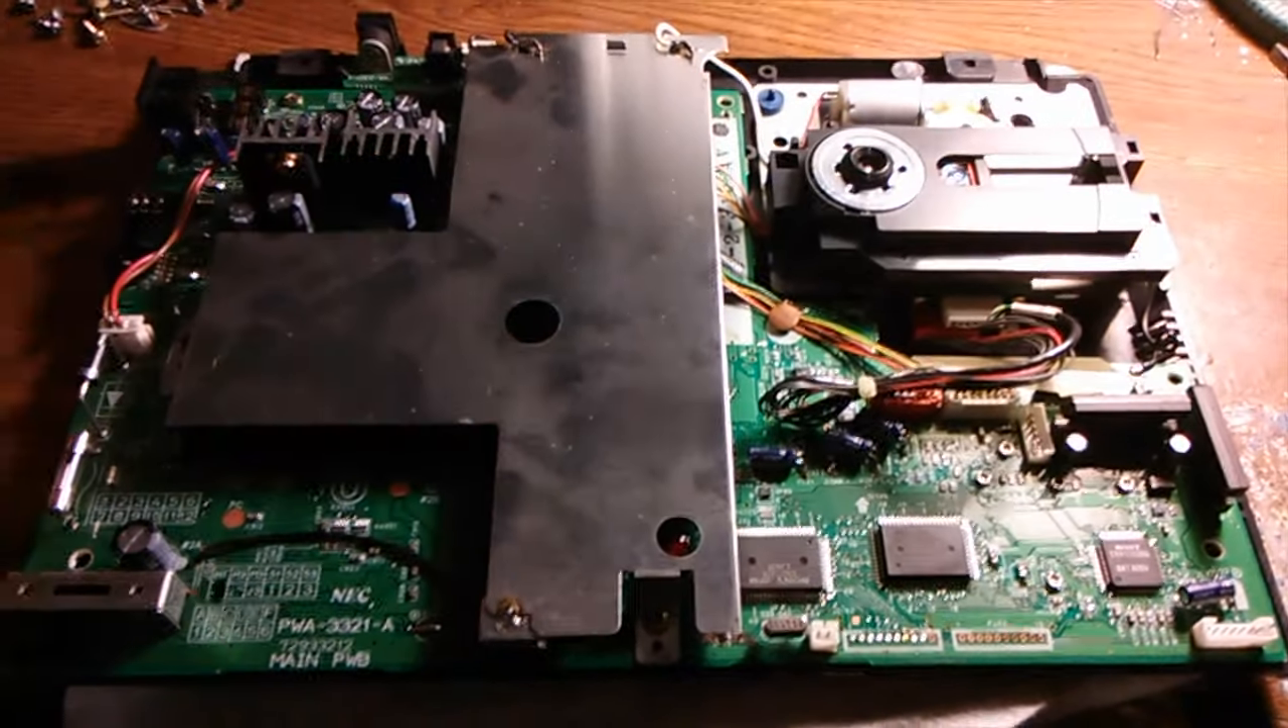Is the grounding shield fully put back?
Yes.